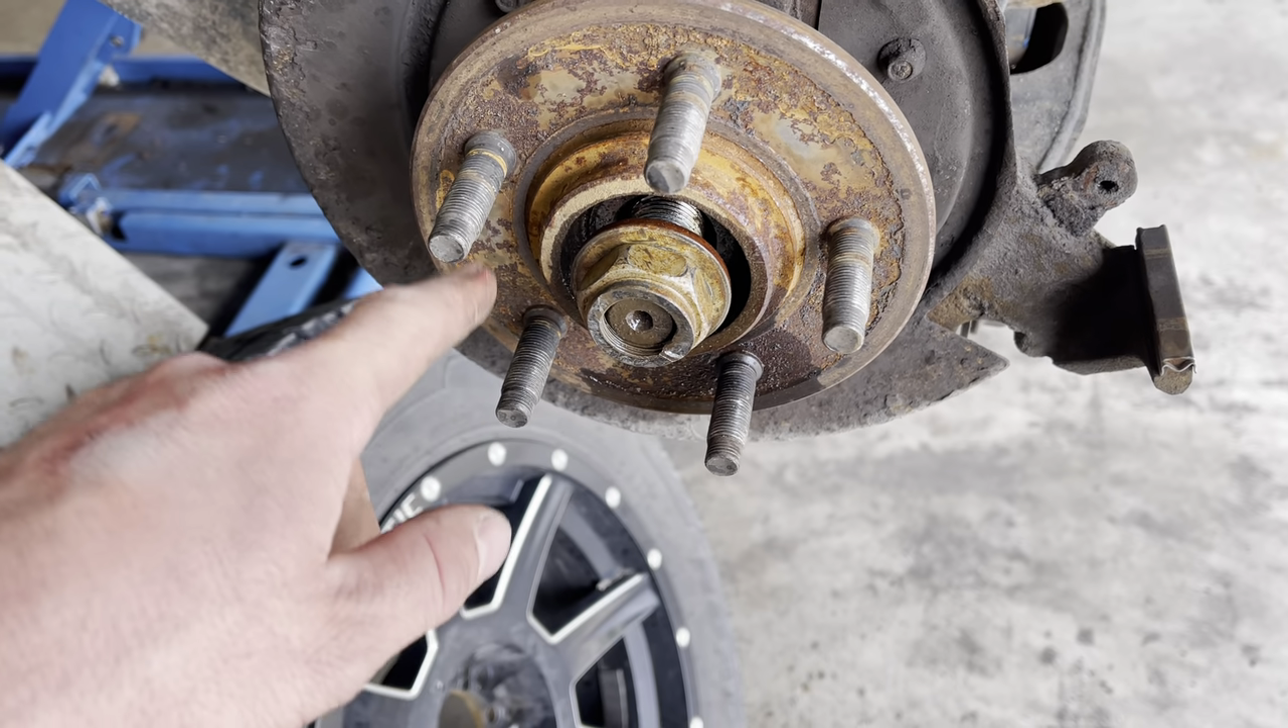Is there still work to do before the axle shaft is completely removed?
Yes.